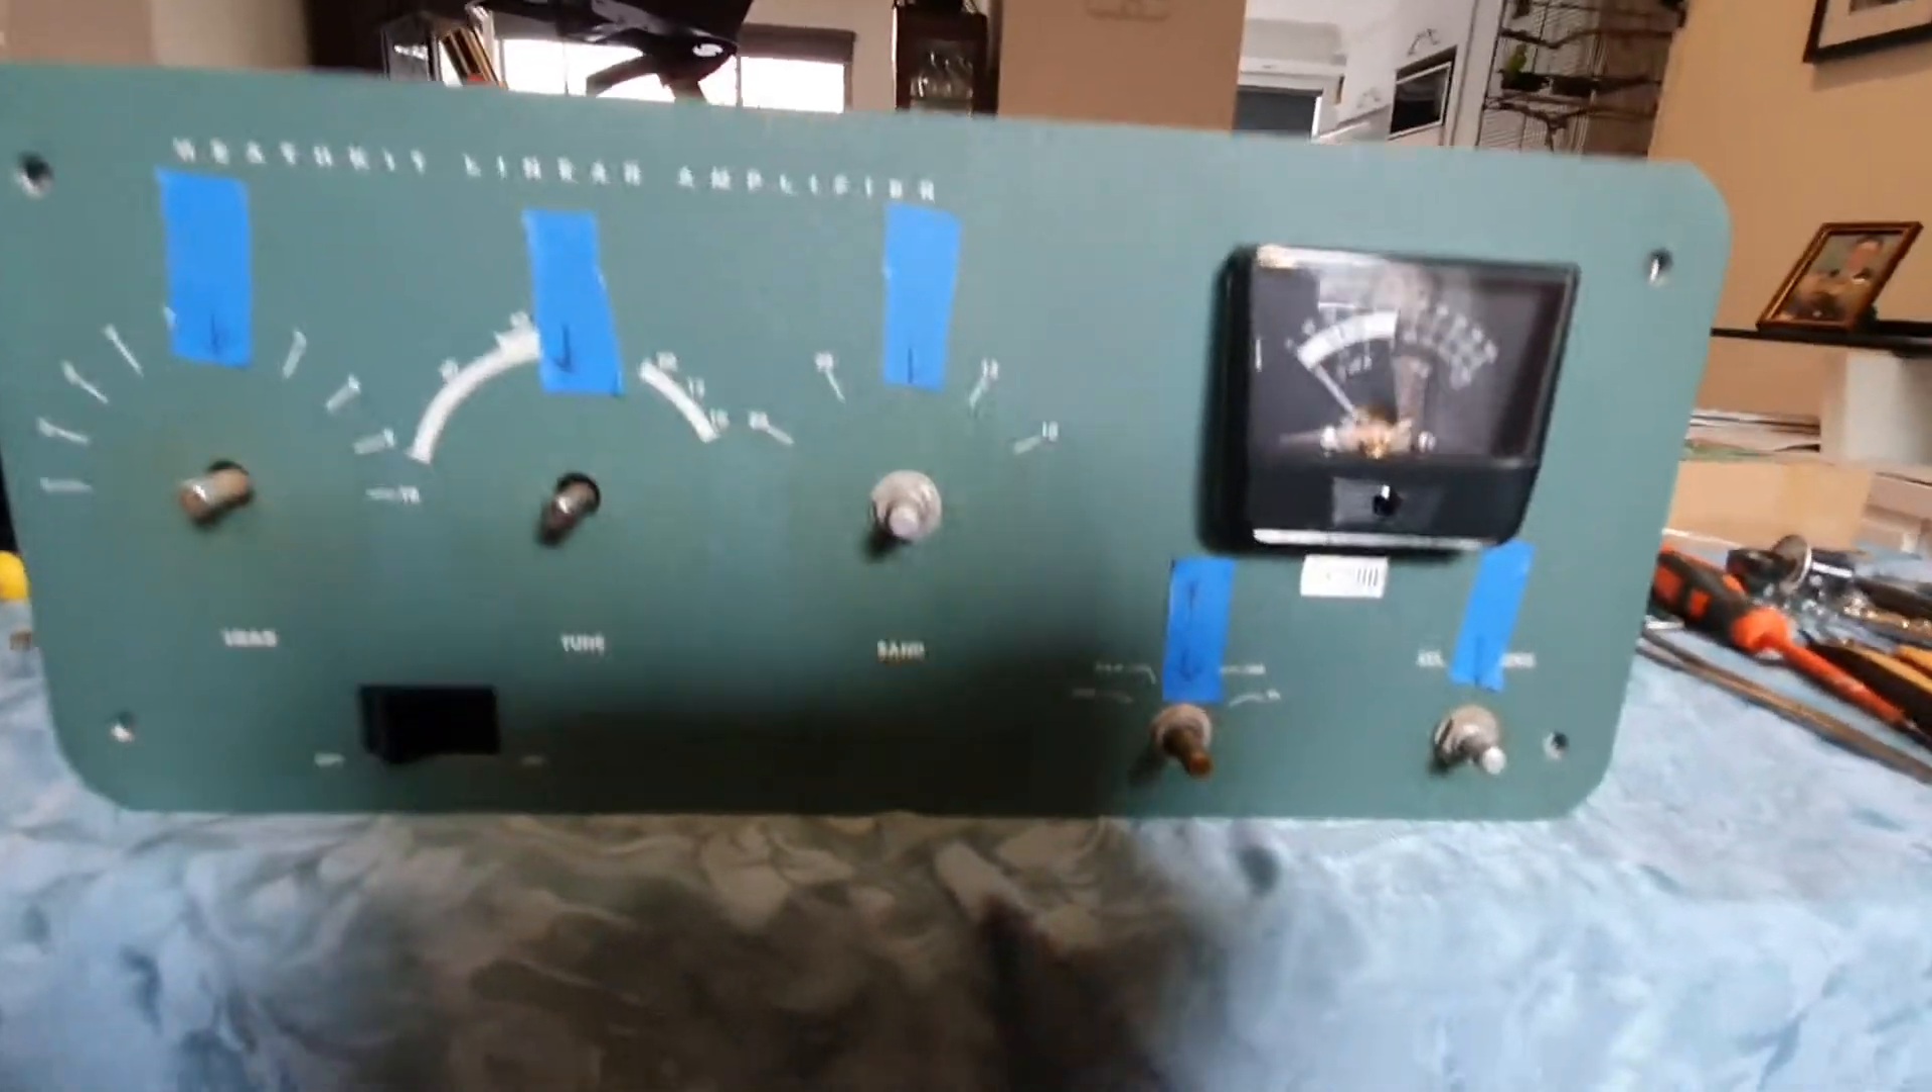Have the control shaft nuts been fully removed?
No.